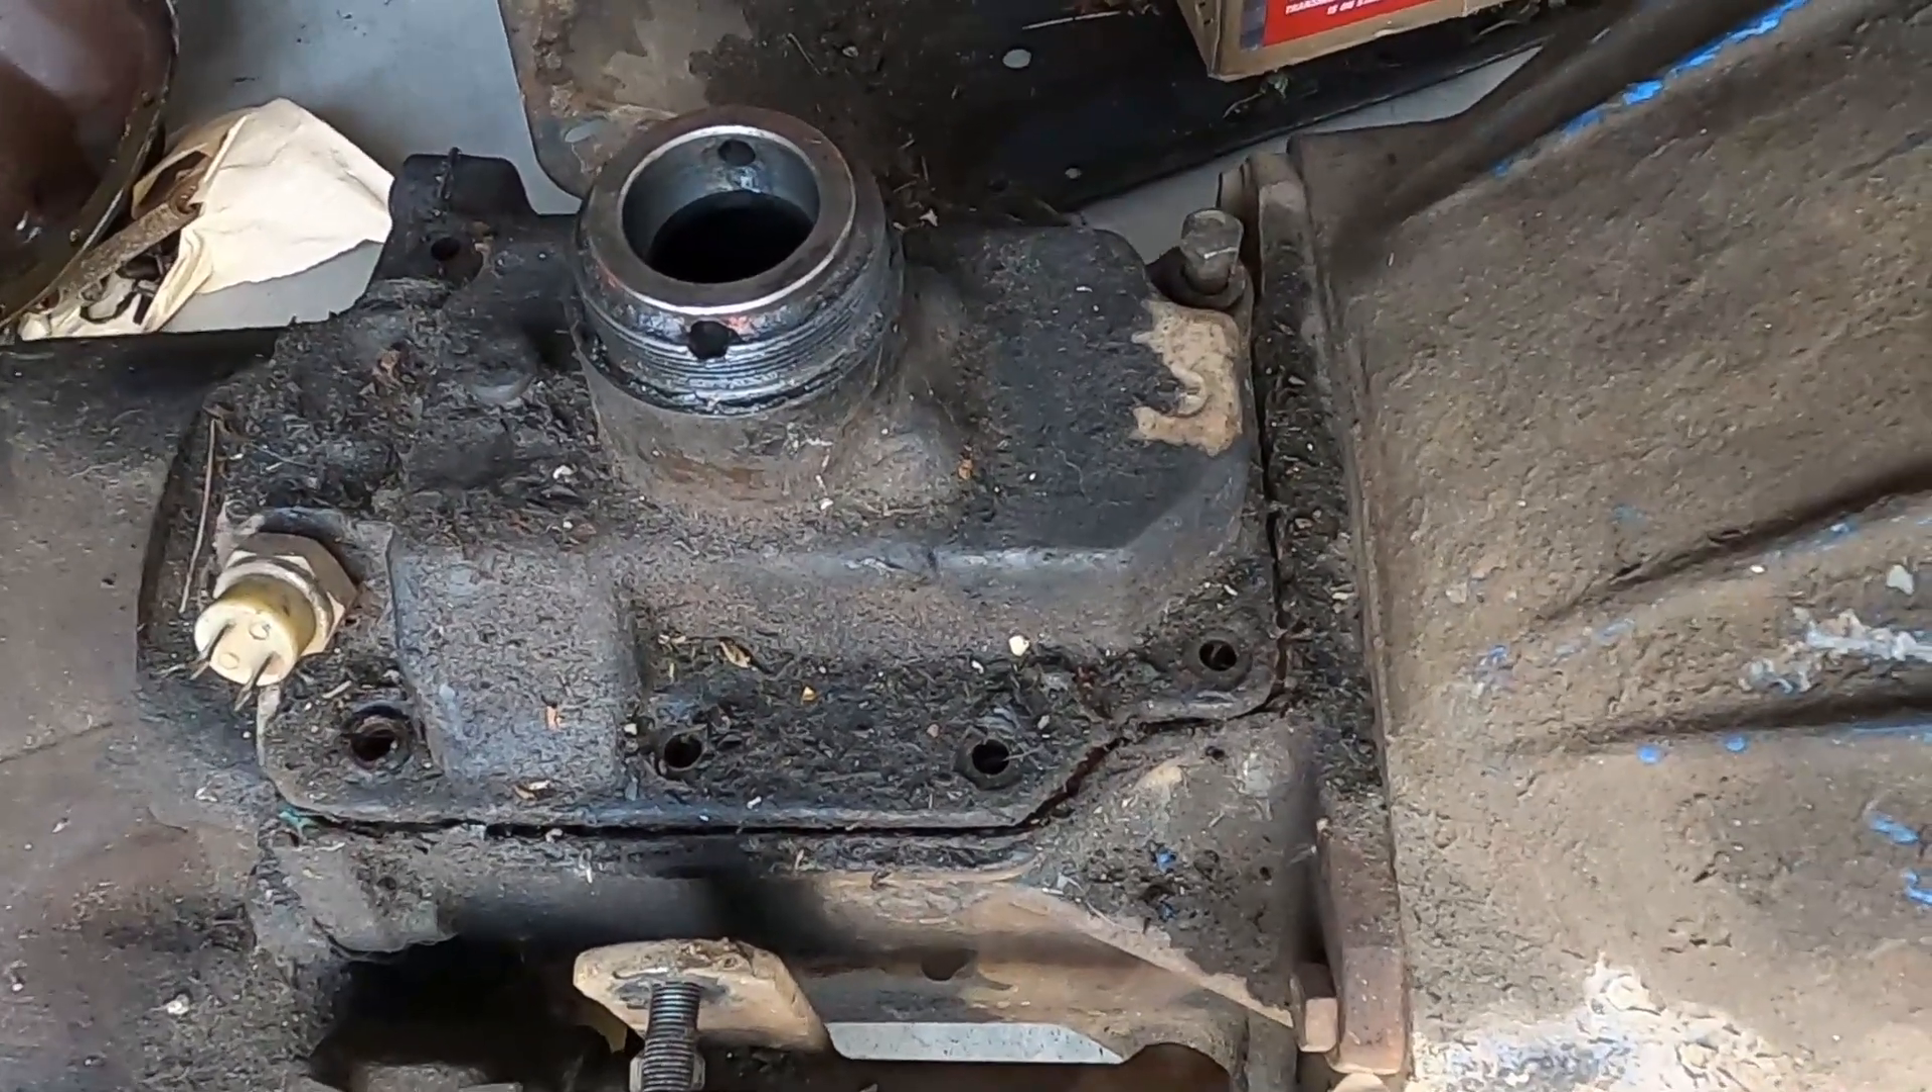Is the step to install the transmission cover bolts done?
No.